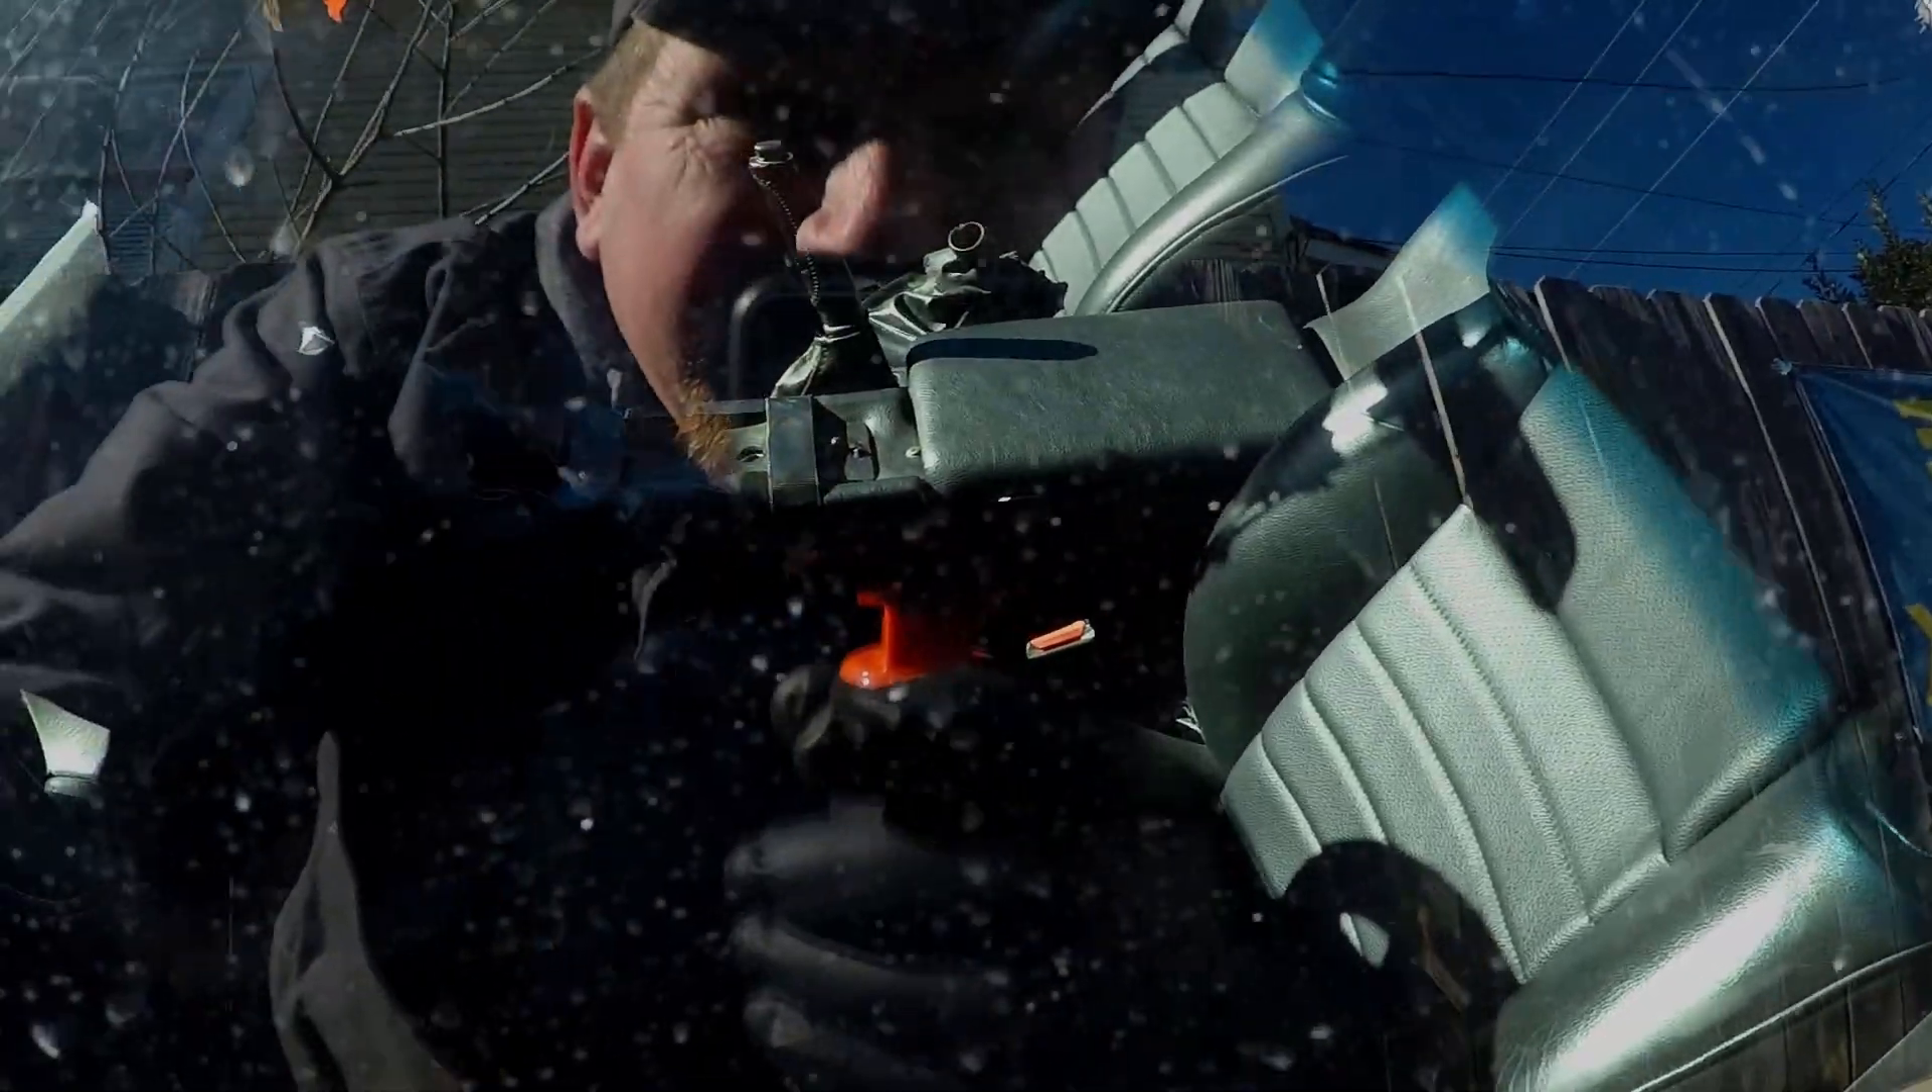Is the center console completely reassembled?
No.